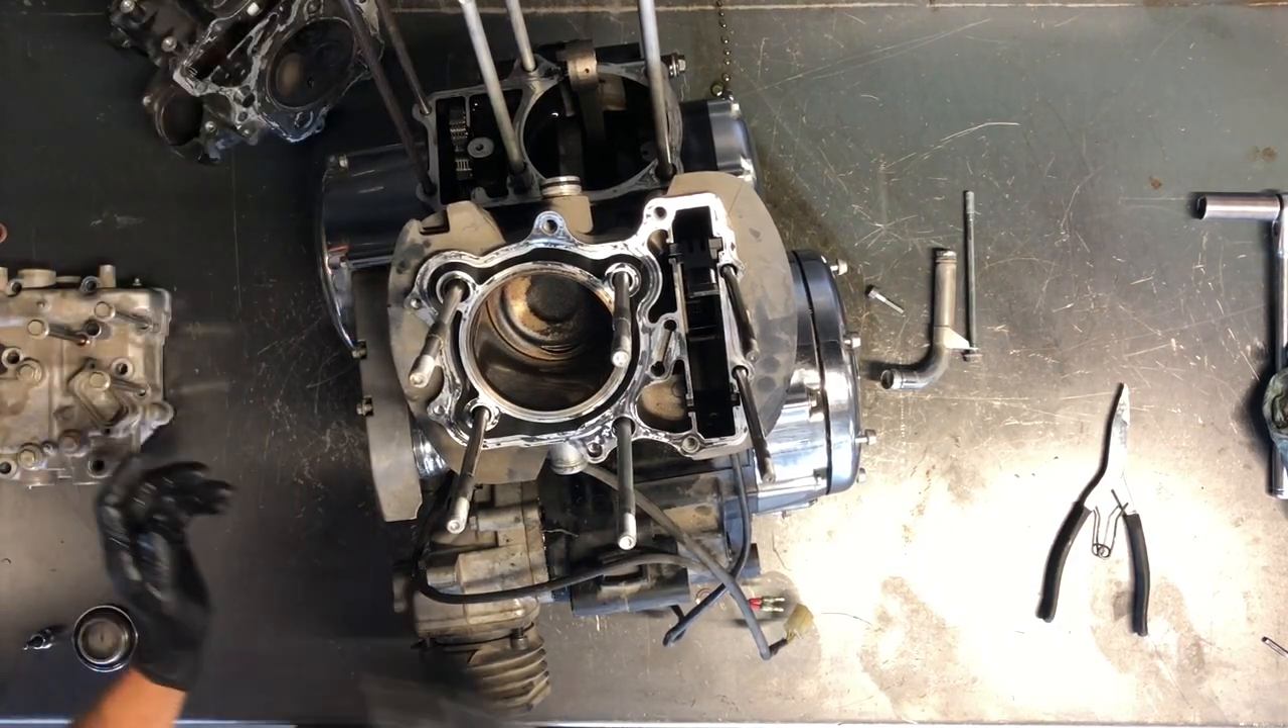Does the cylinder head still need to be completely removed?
No.